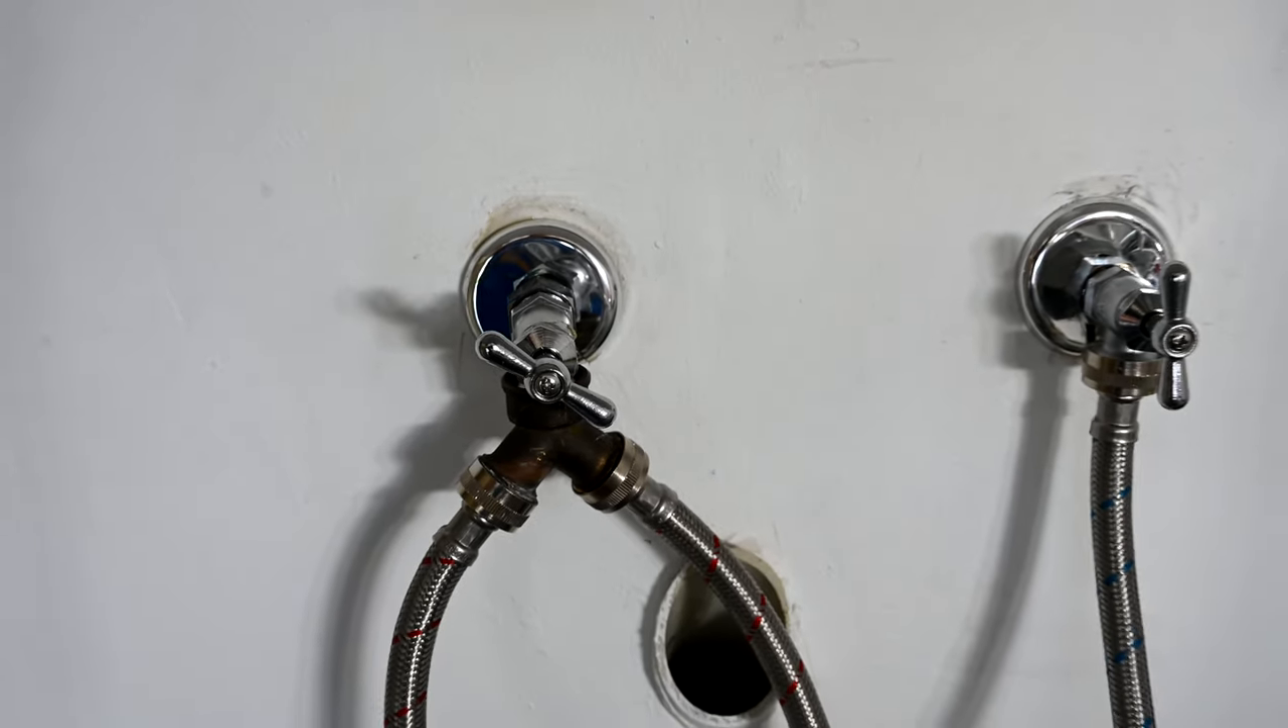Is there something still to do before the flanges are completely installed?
No.